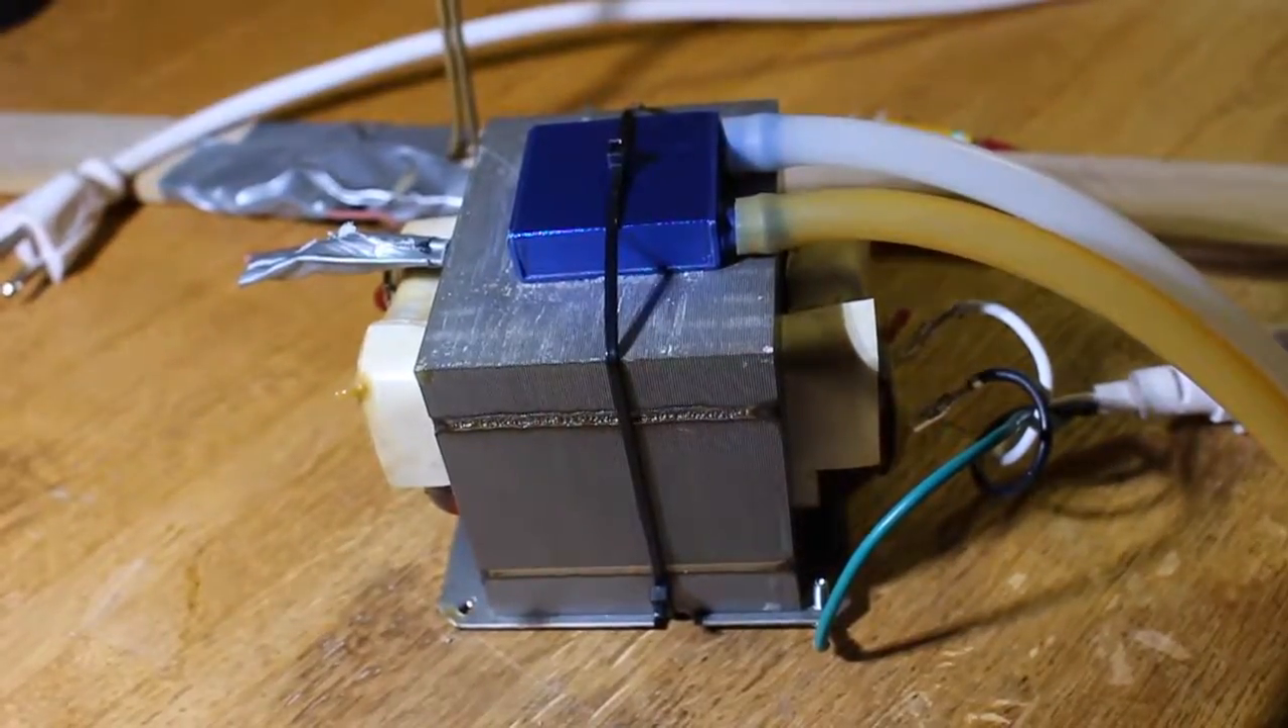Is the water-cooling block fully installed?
Yes.